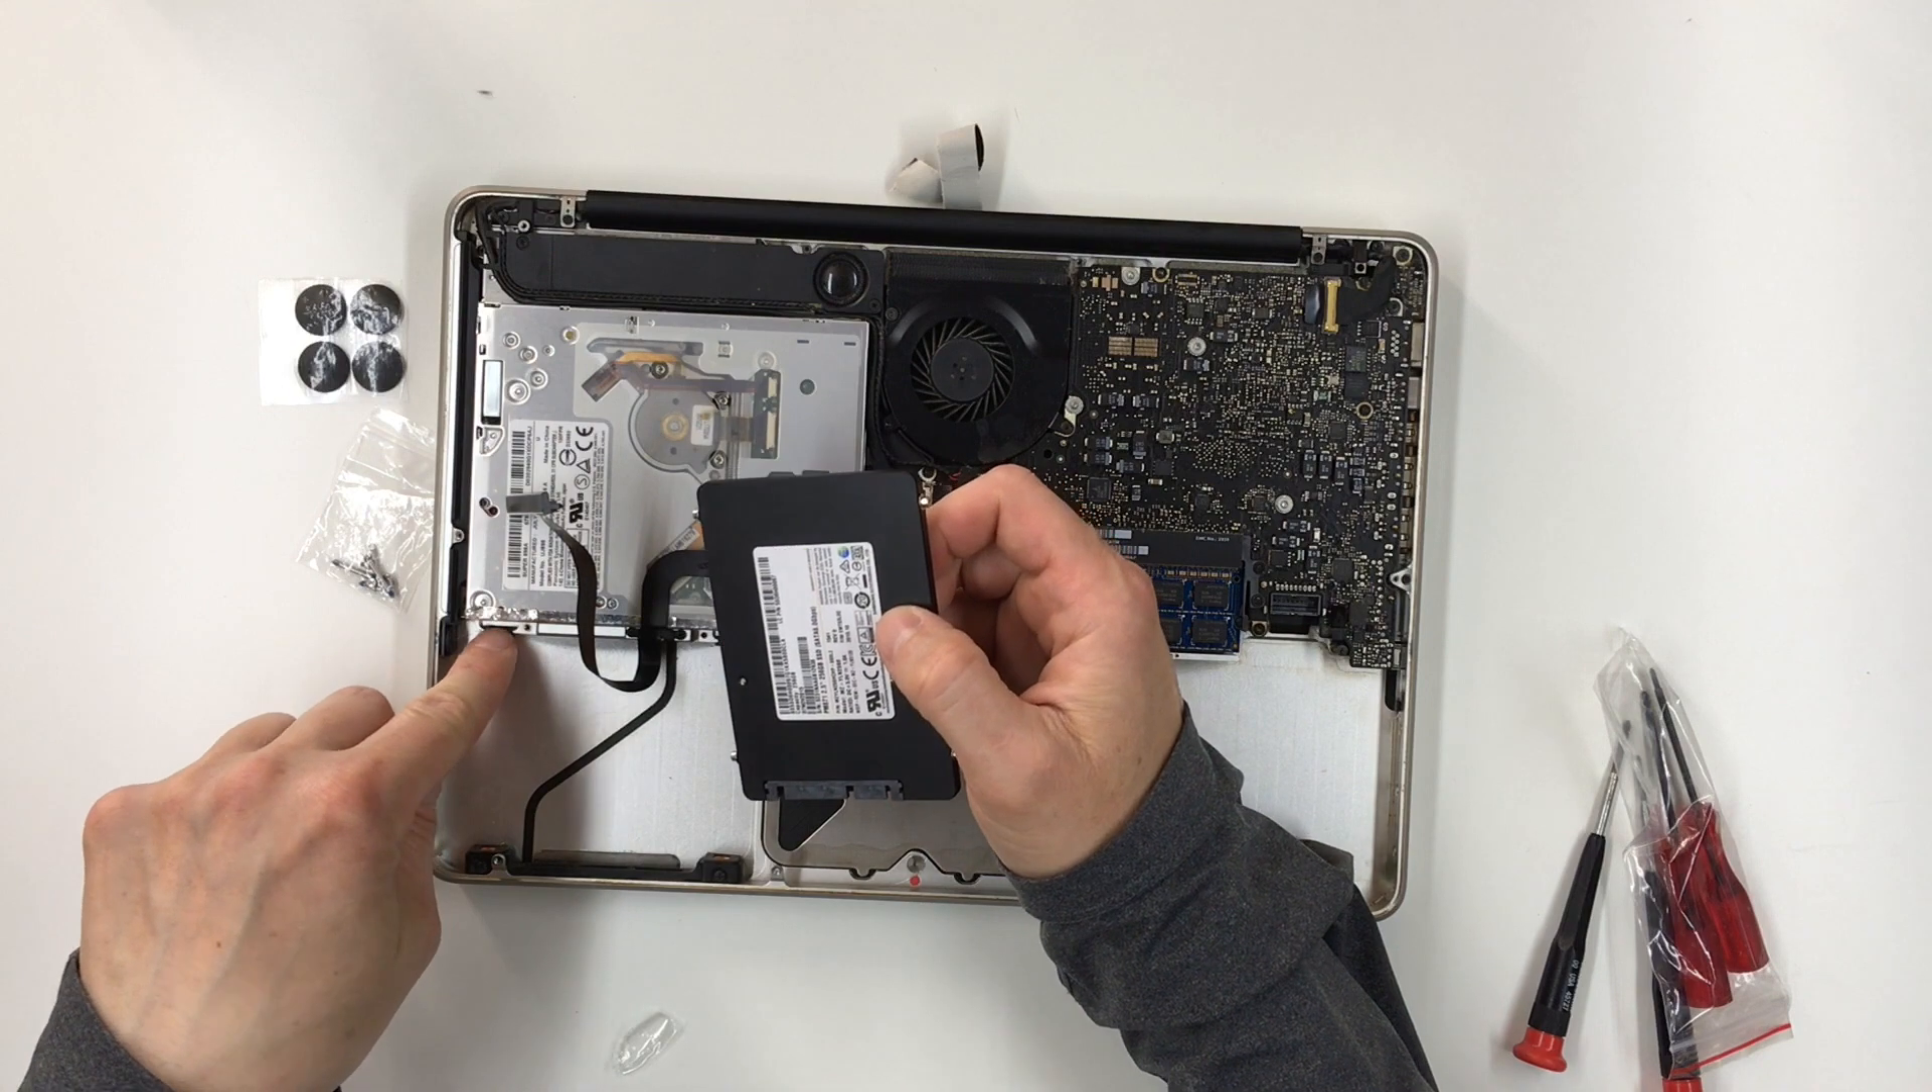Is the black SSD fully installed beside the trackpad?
No.